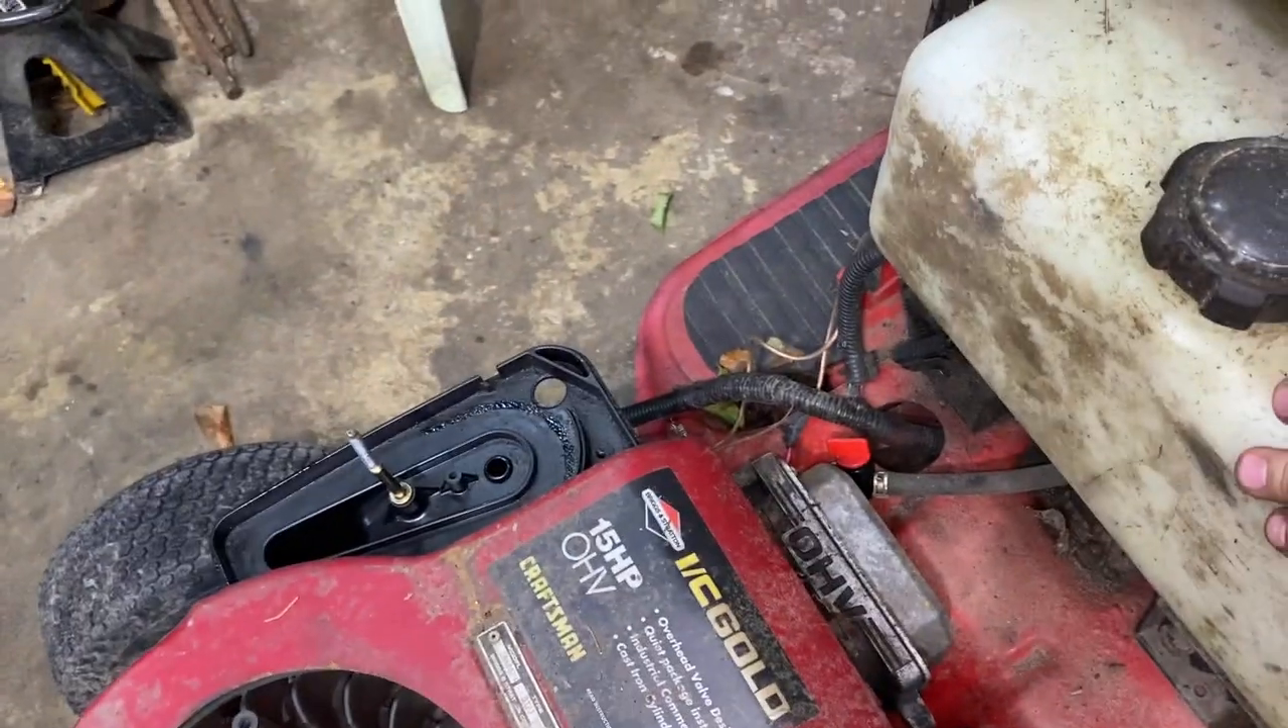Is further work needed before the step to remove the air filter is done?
No.